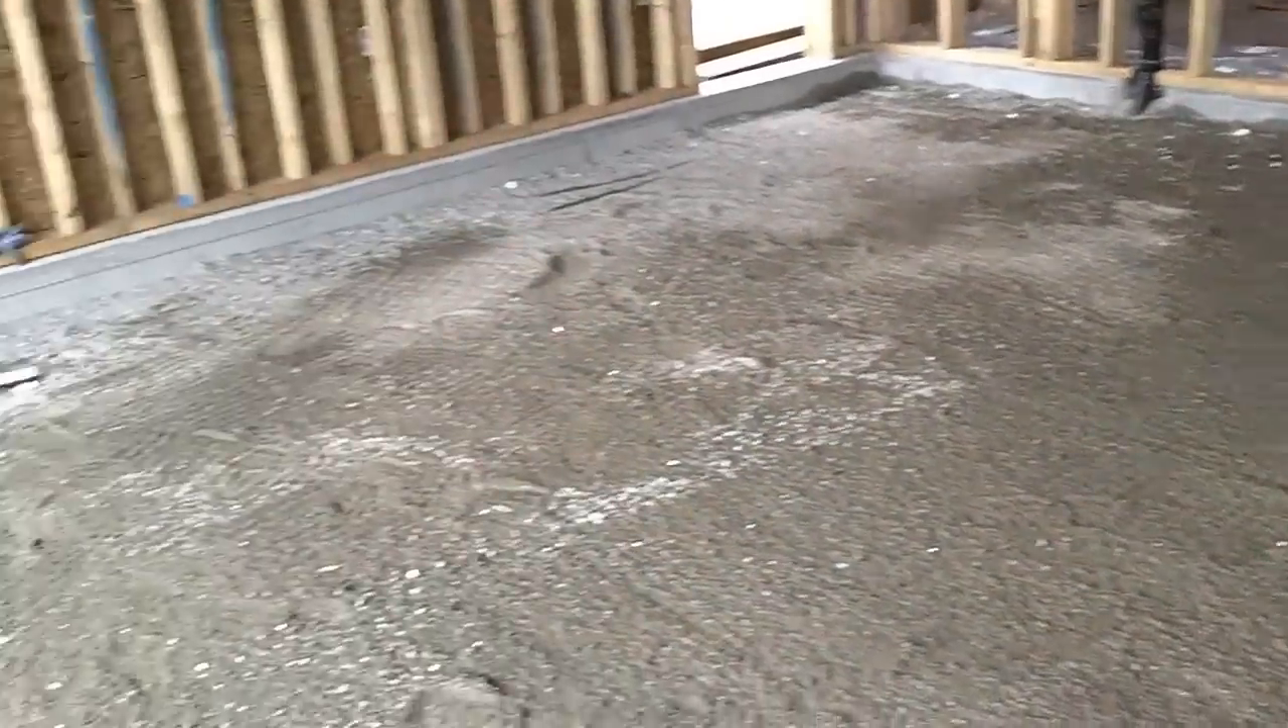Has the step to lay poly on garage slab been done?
No.